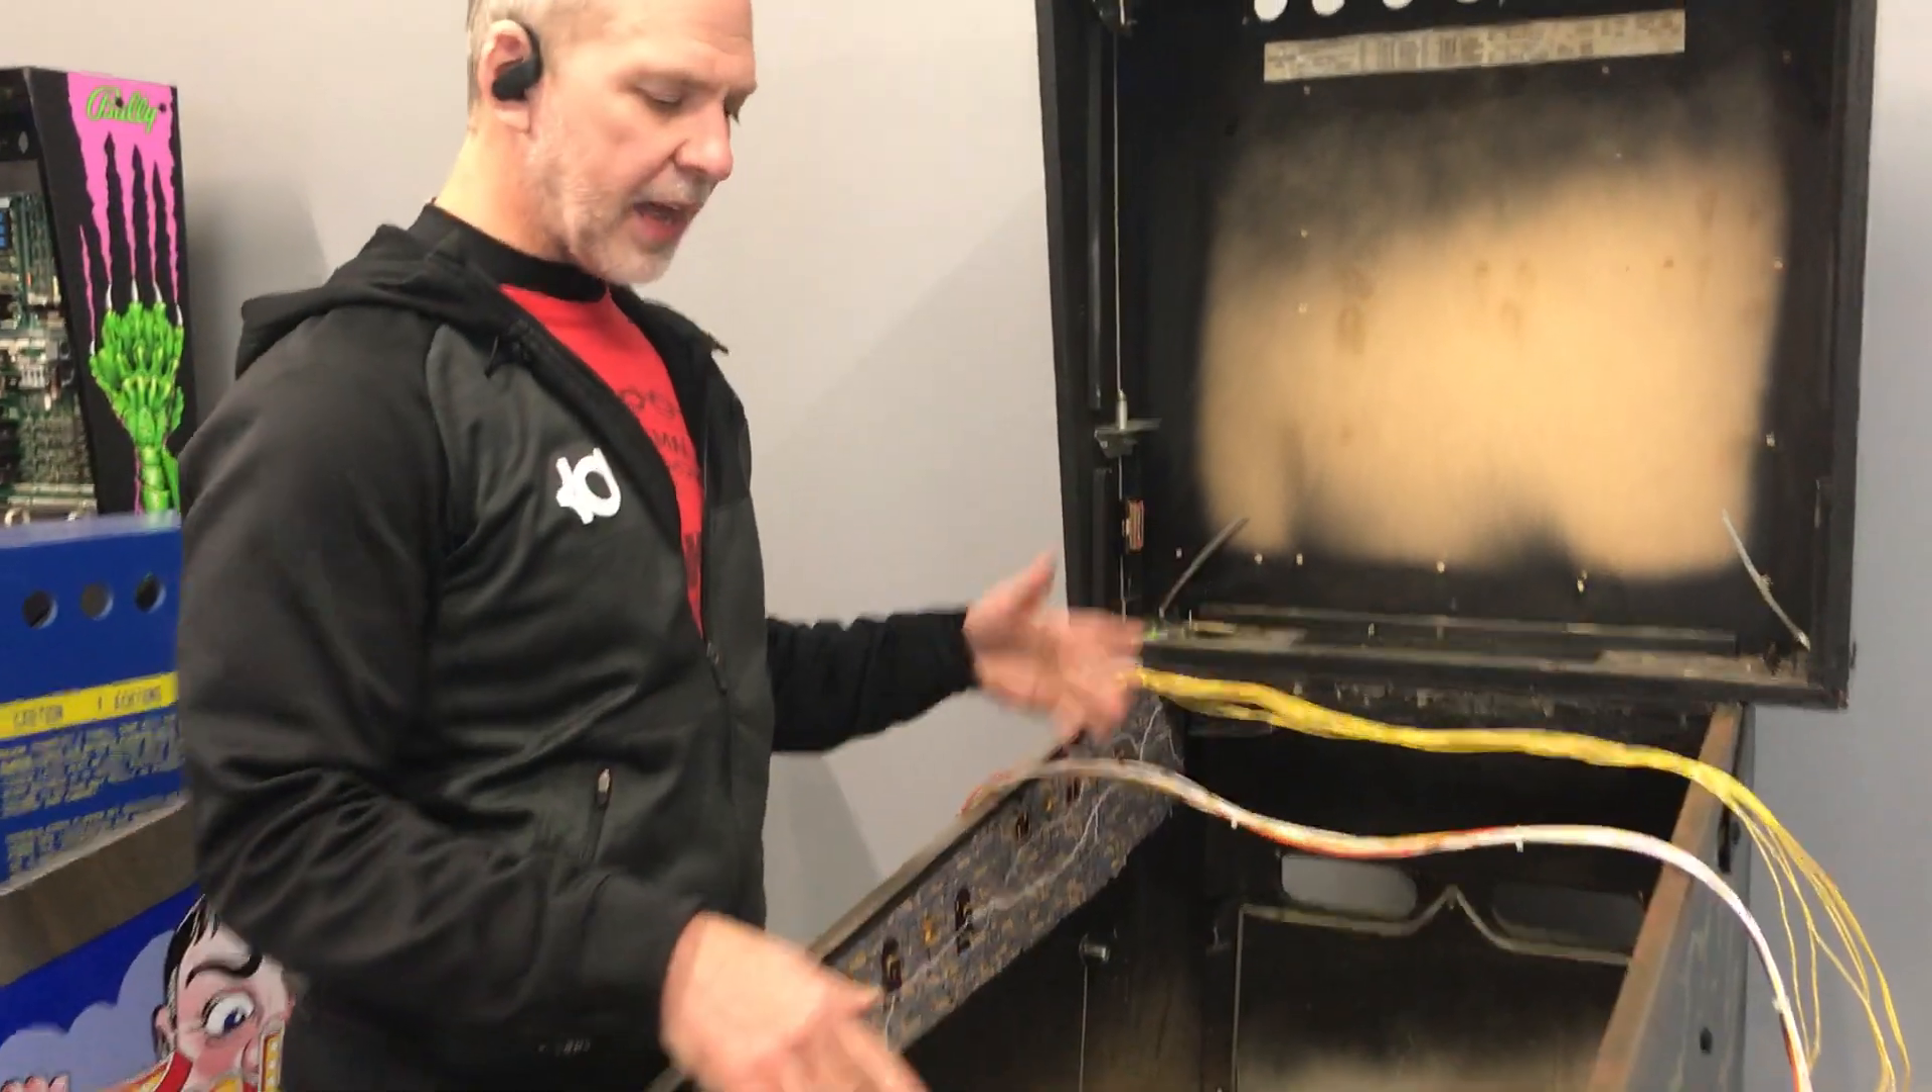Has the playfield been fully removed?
Yes.